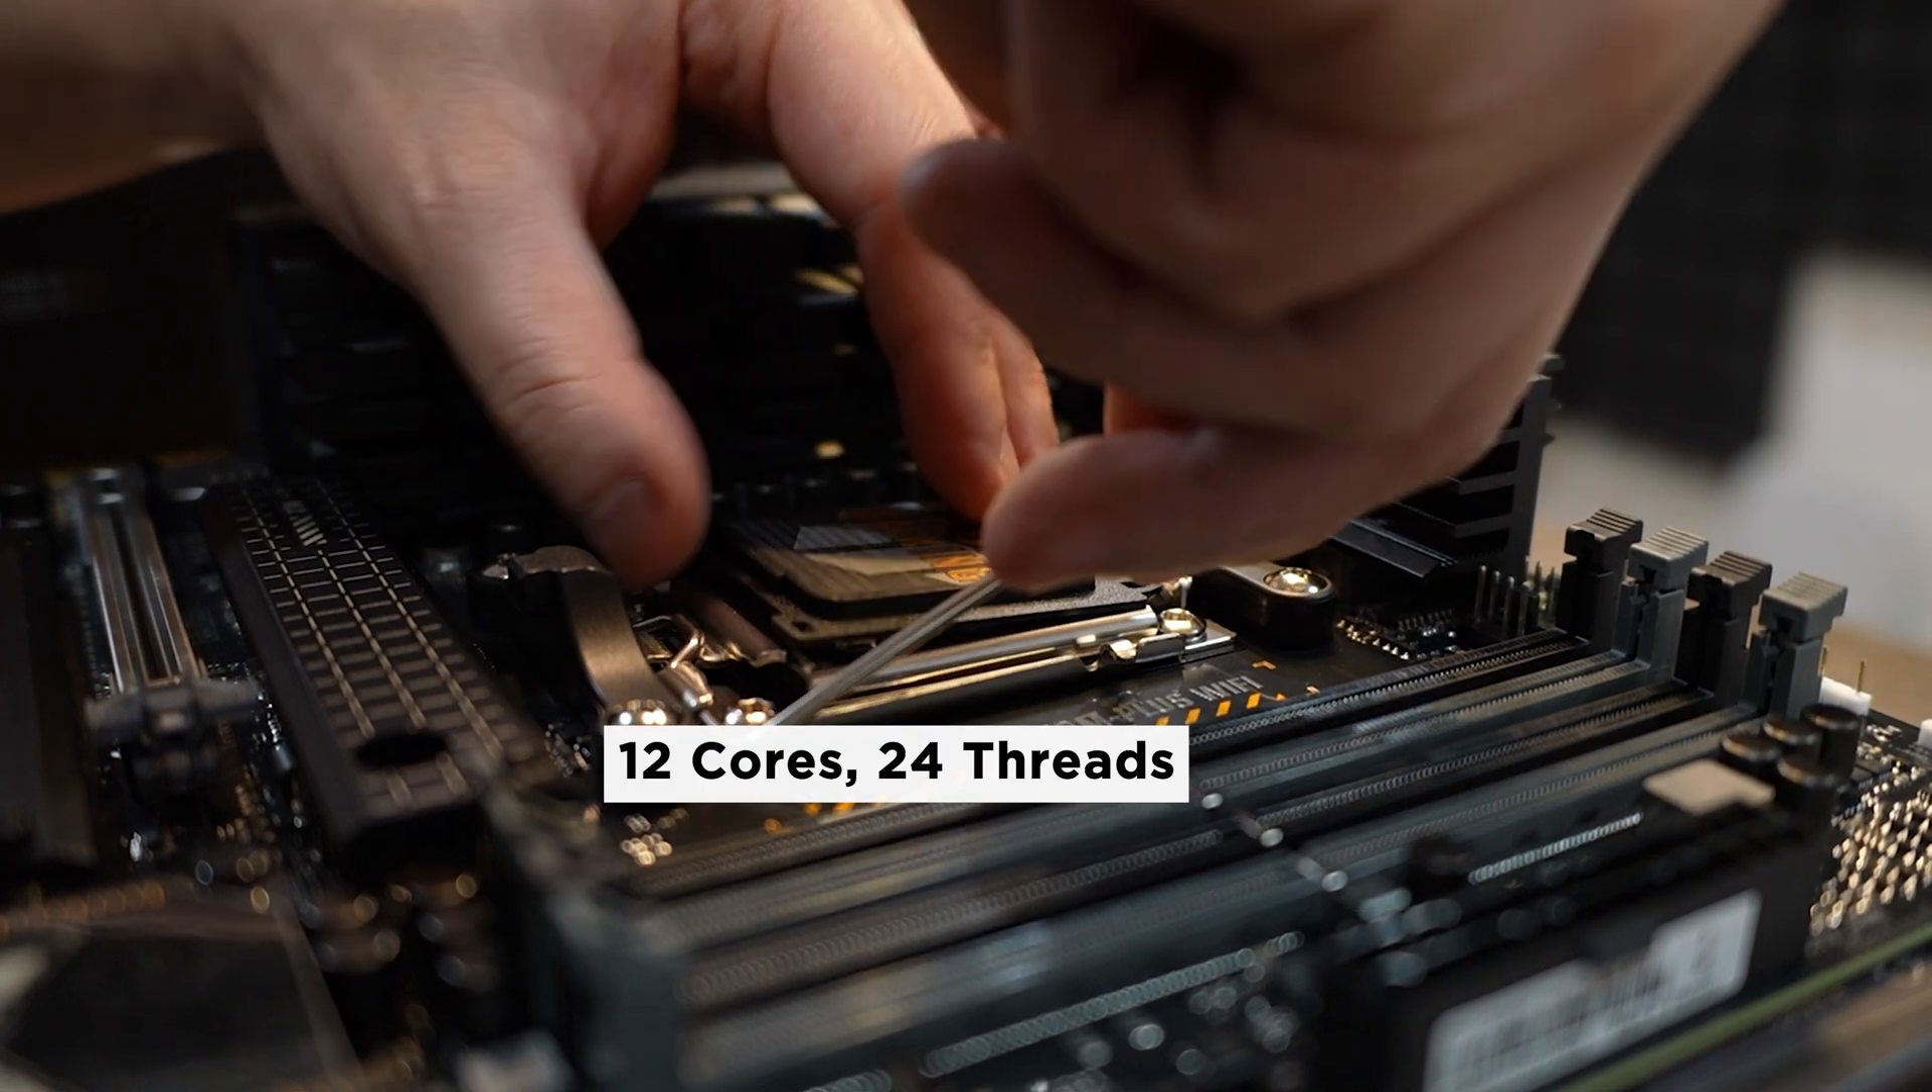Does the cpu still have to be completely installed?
Yes.